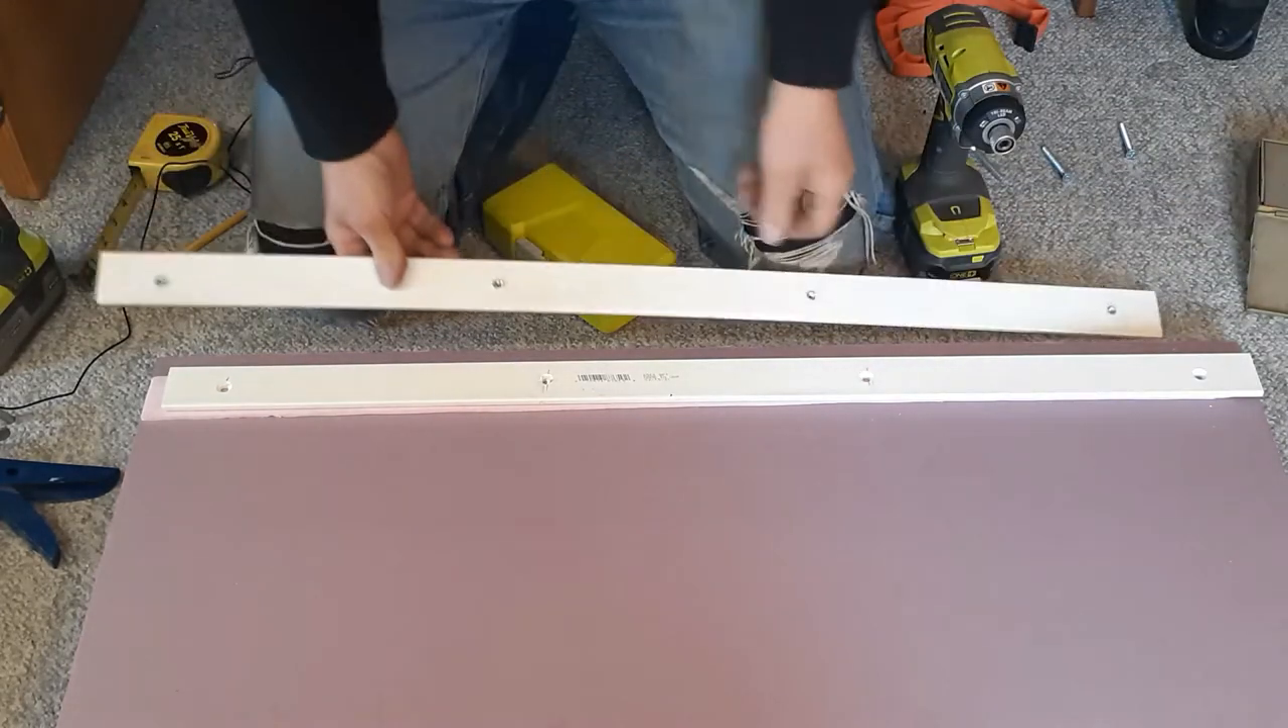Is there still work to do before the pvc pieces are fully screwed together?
Yes.